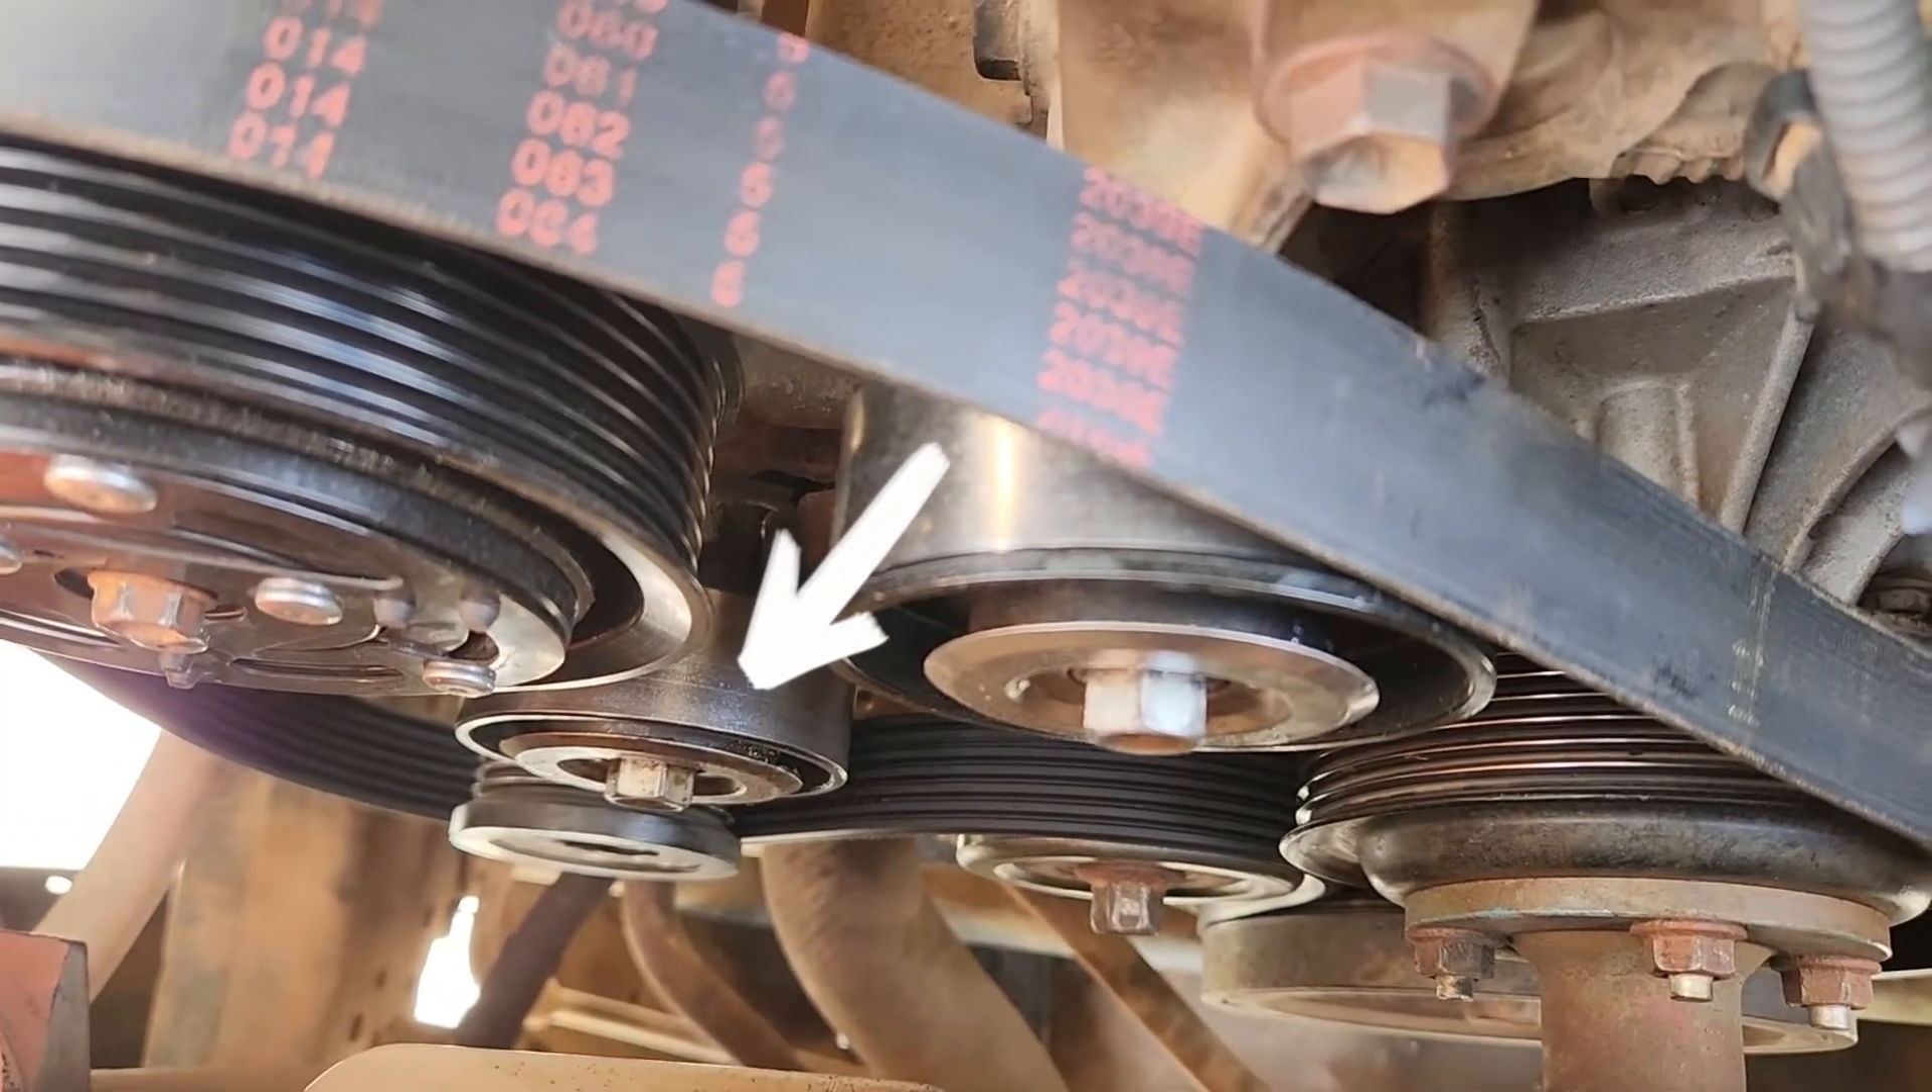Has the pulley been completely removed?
No.